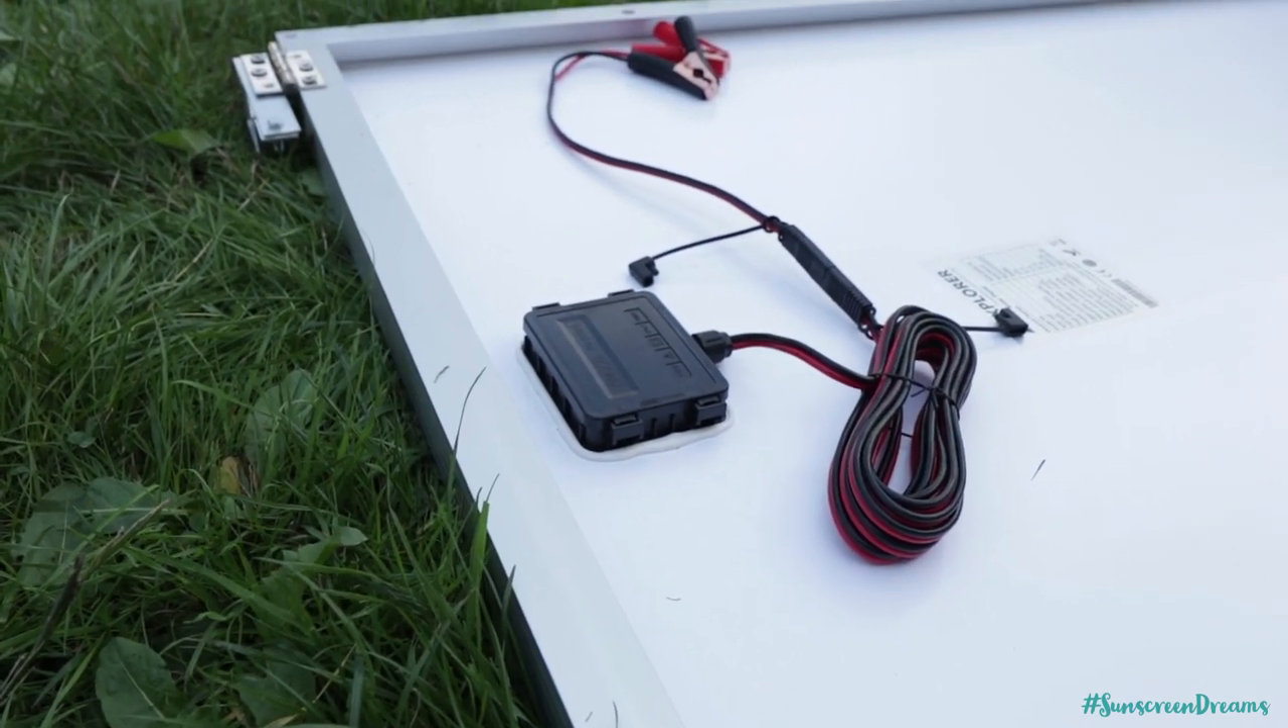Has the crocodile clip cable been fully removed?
No.